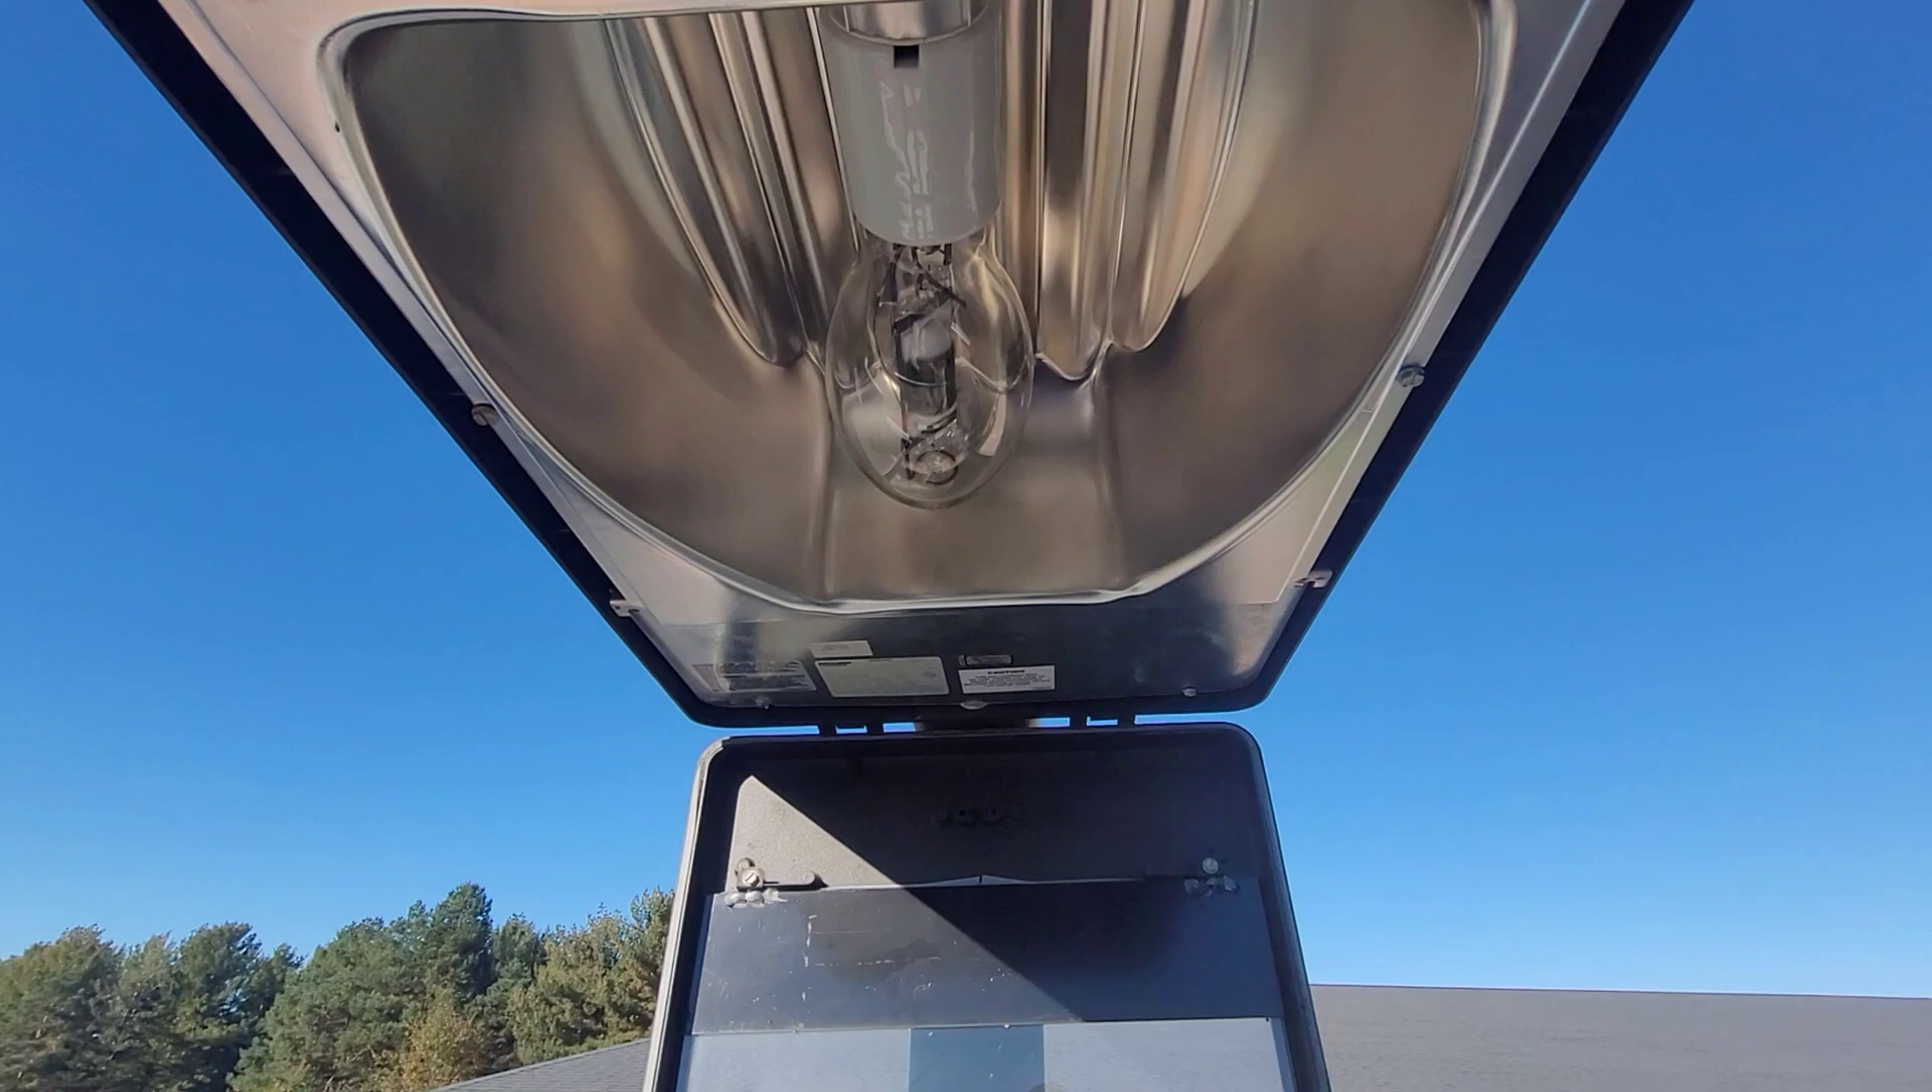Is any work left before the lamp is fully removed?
Yes.